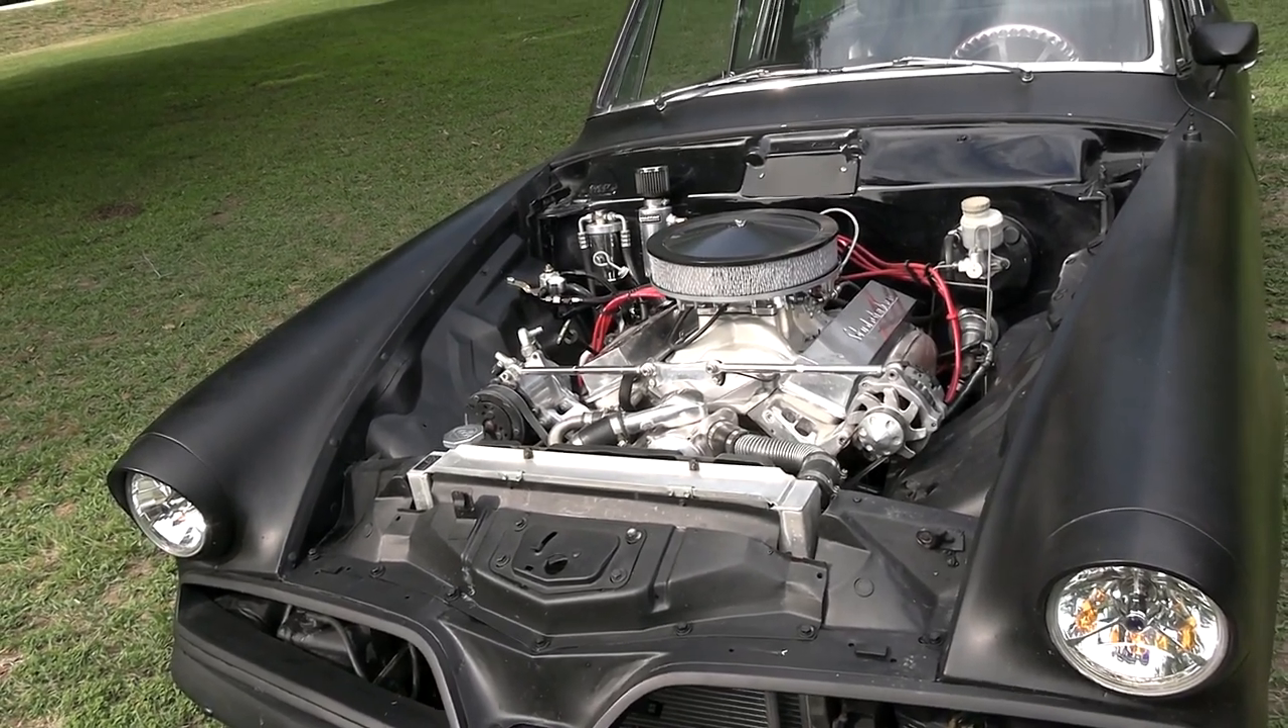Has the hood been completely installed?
No.